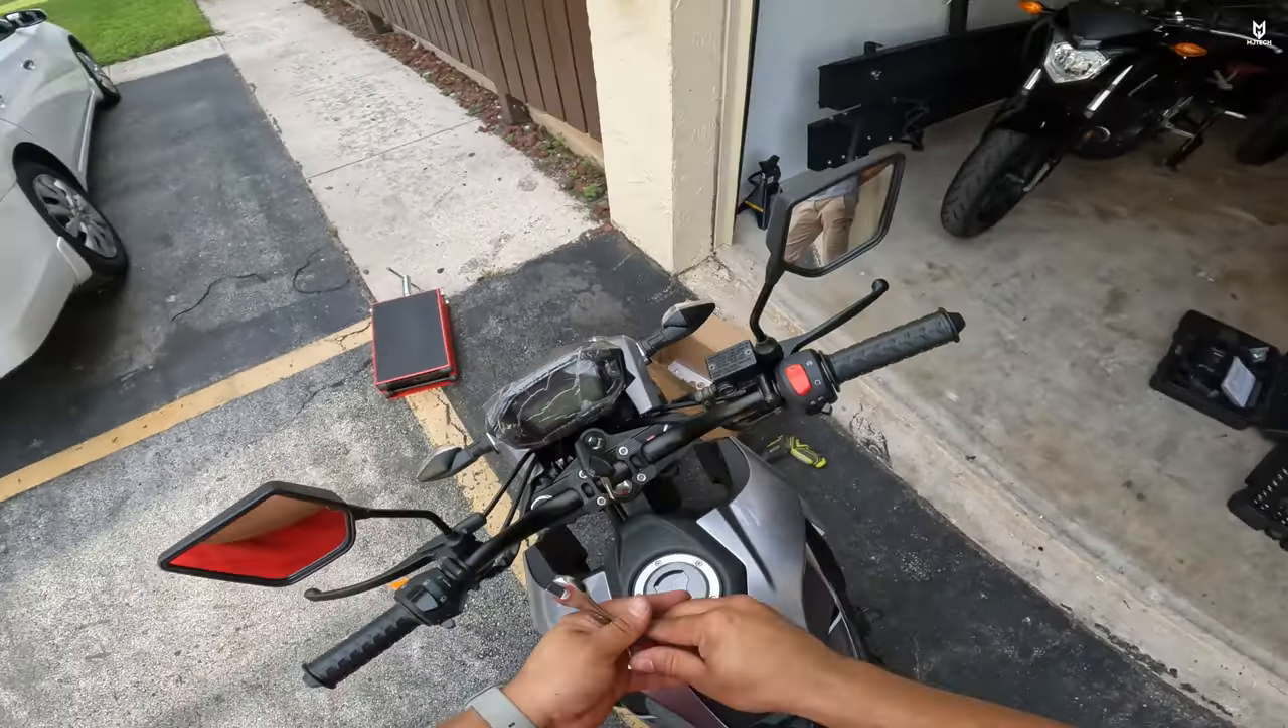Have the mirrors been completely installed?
Yes.